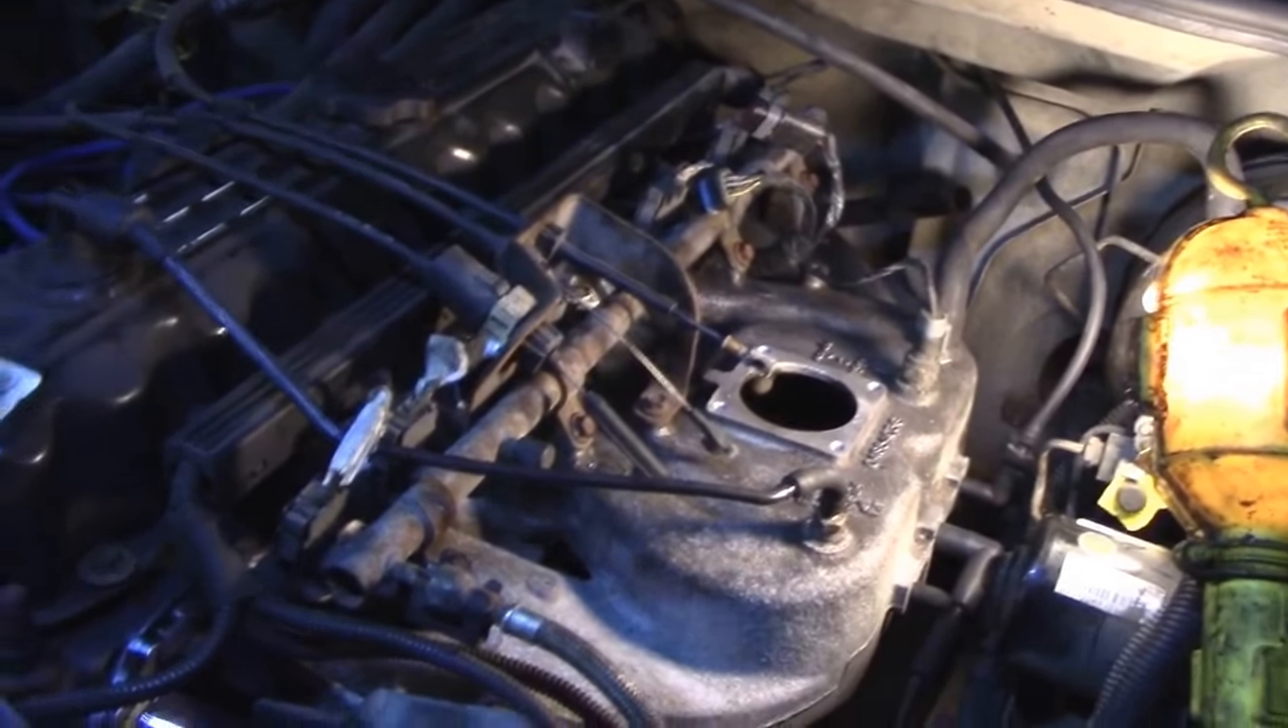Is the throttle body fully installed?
No.